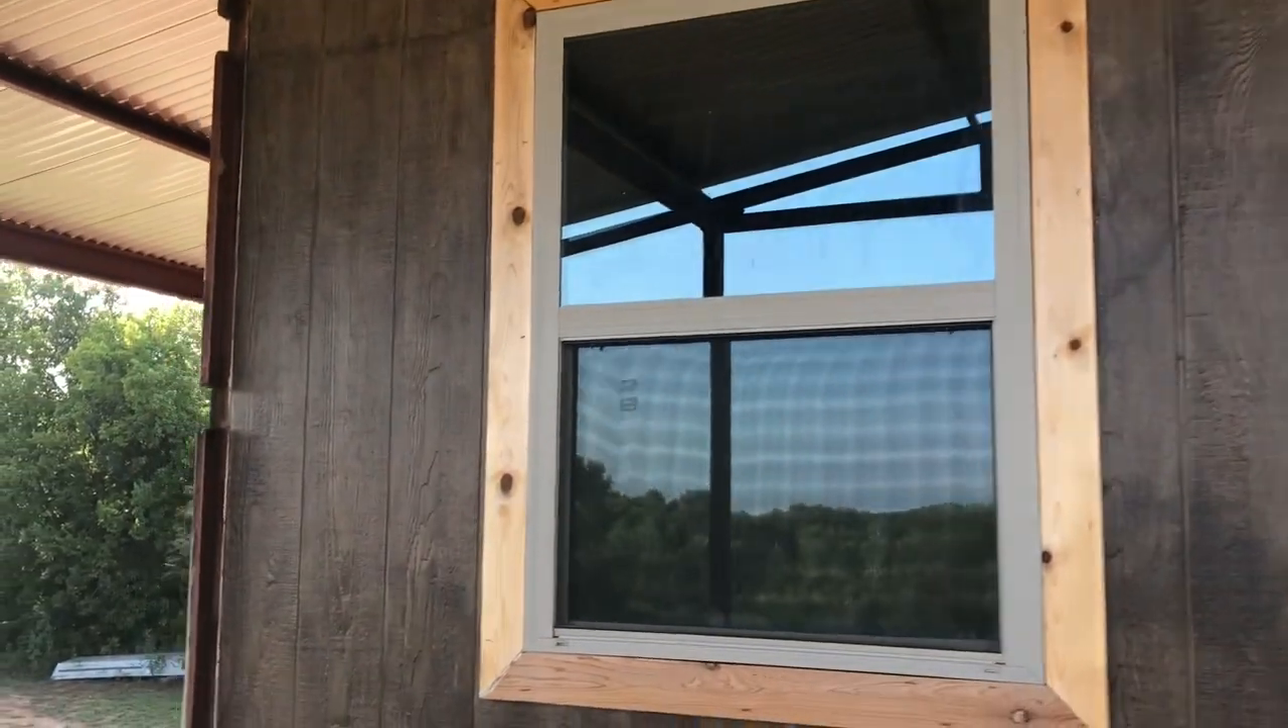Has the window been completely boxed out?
Yes.